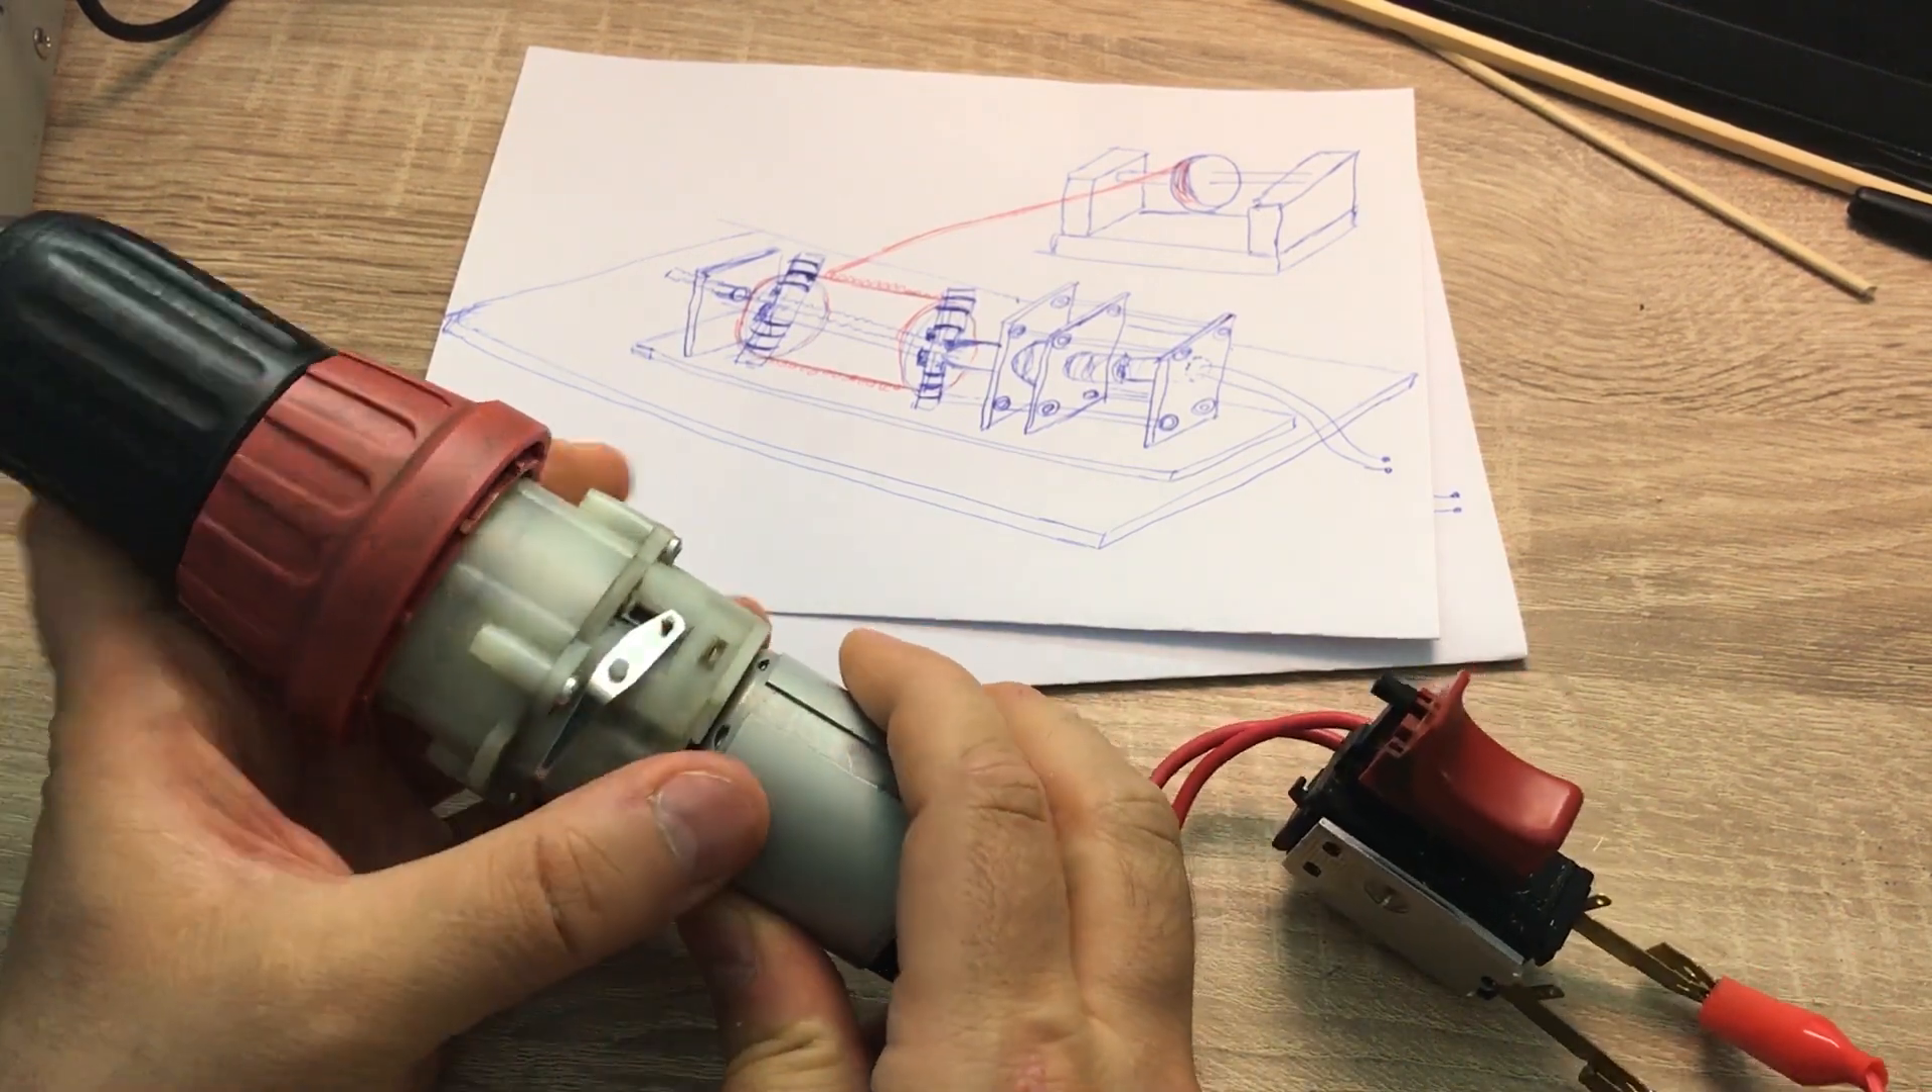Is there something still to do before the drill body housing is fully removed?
No.